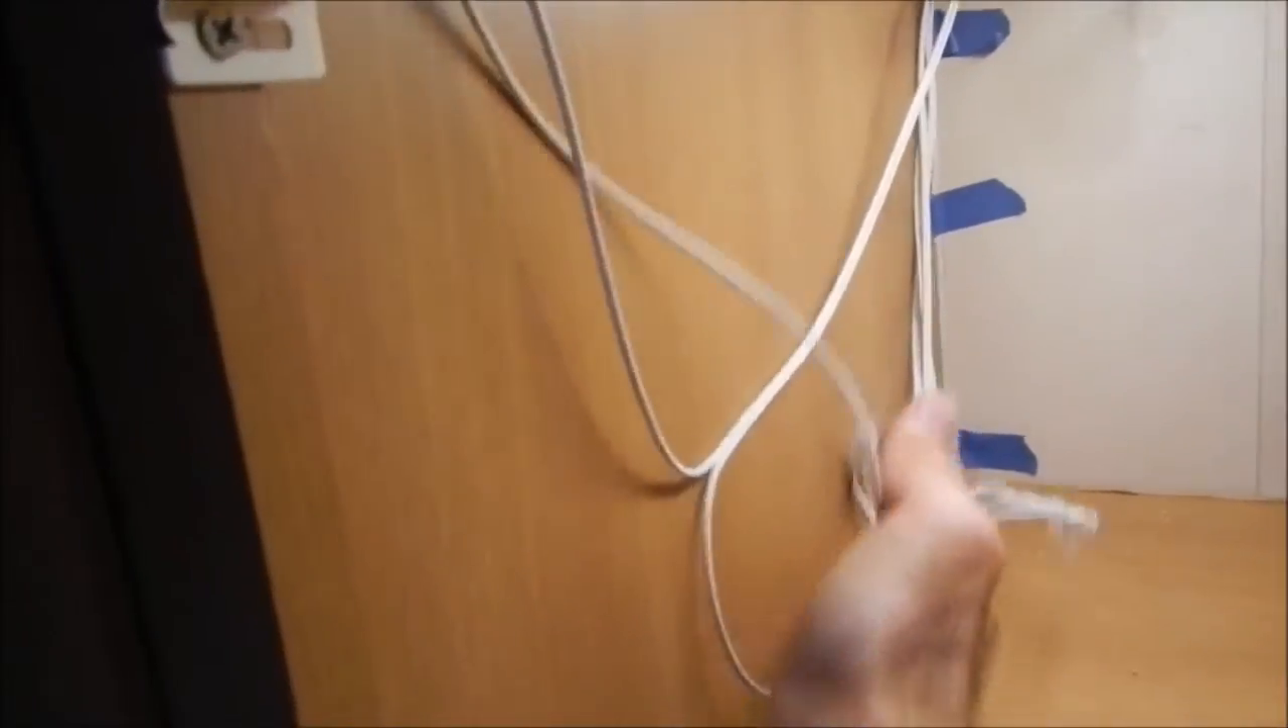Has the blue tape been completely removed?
No.